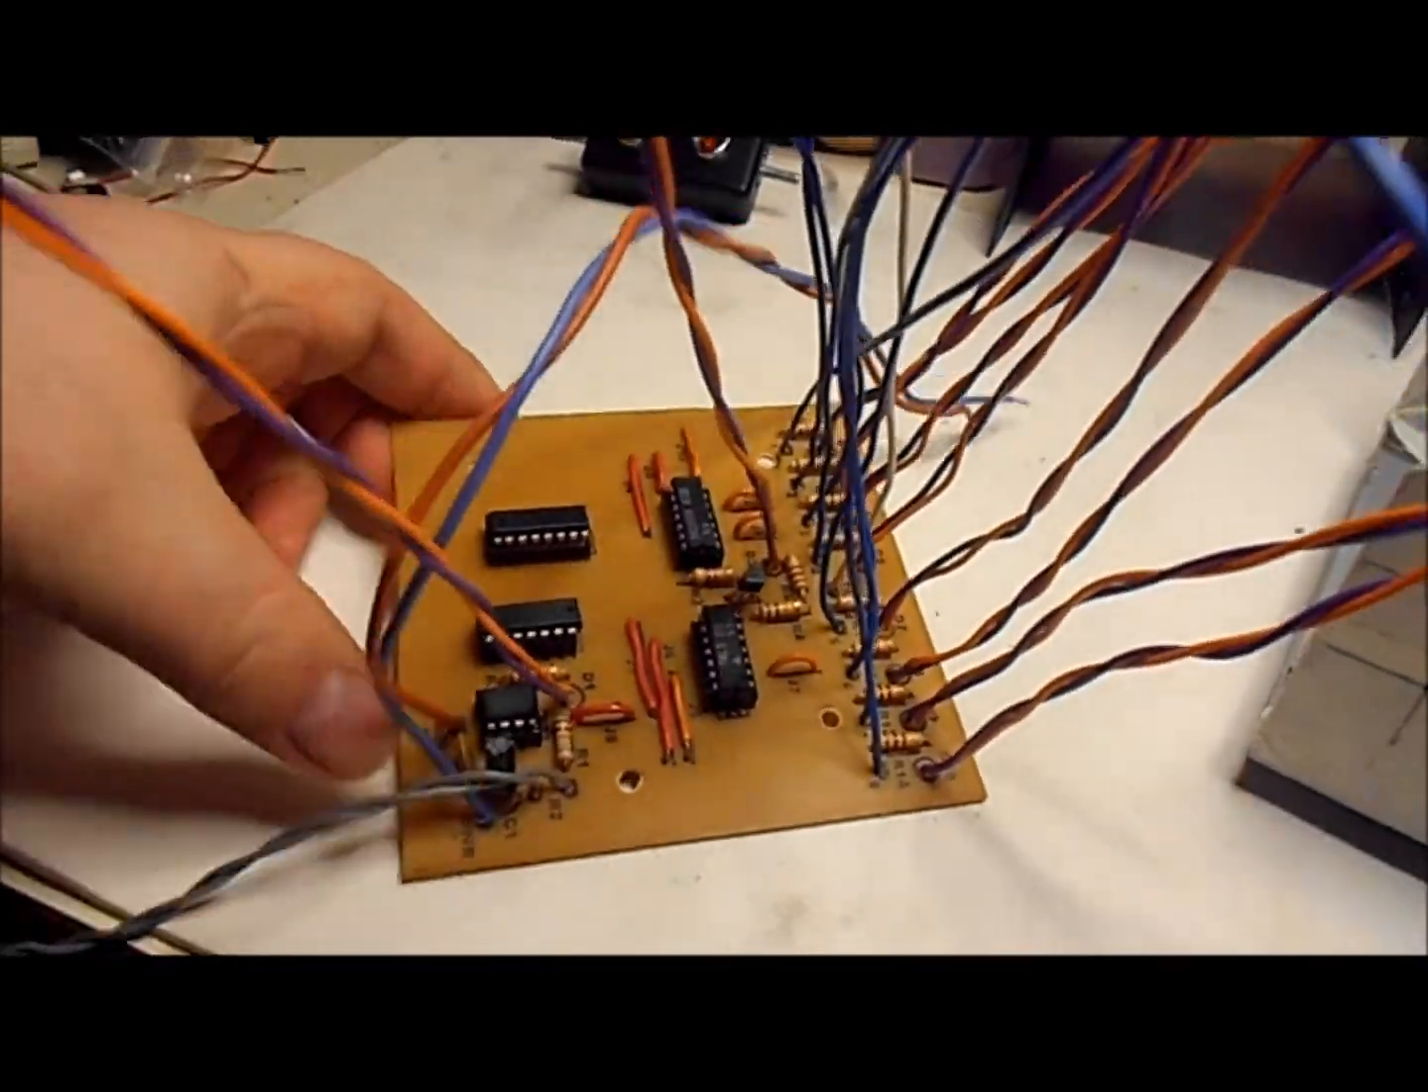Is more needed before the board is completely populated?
No.